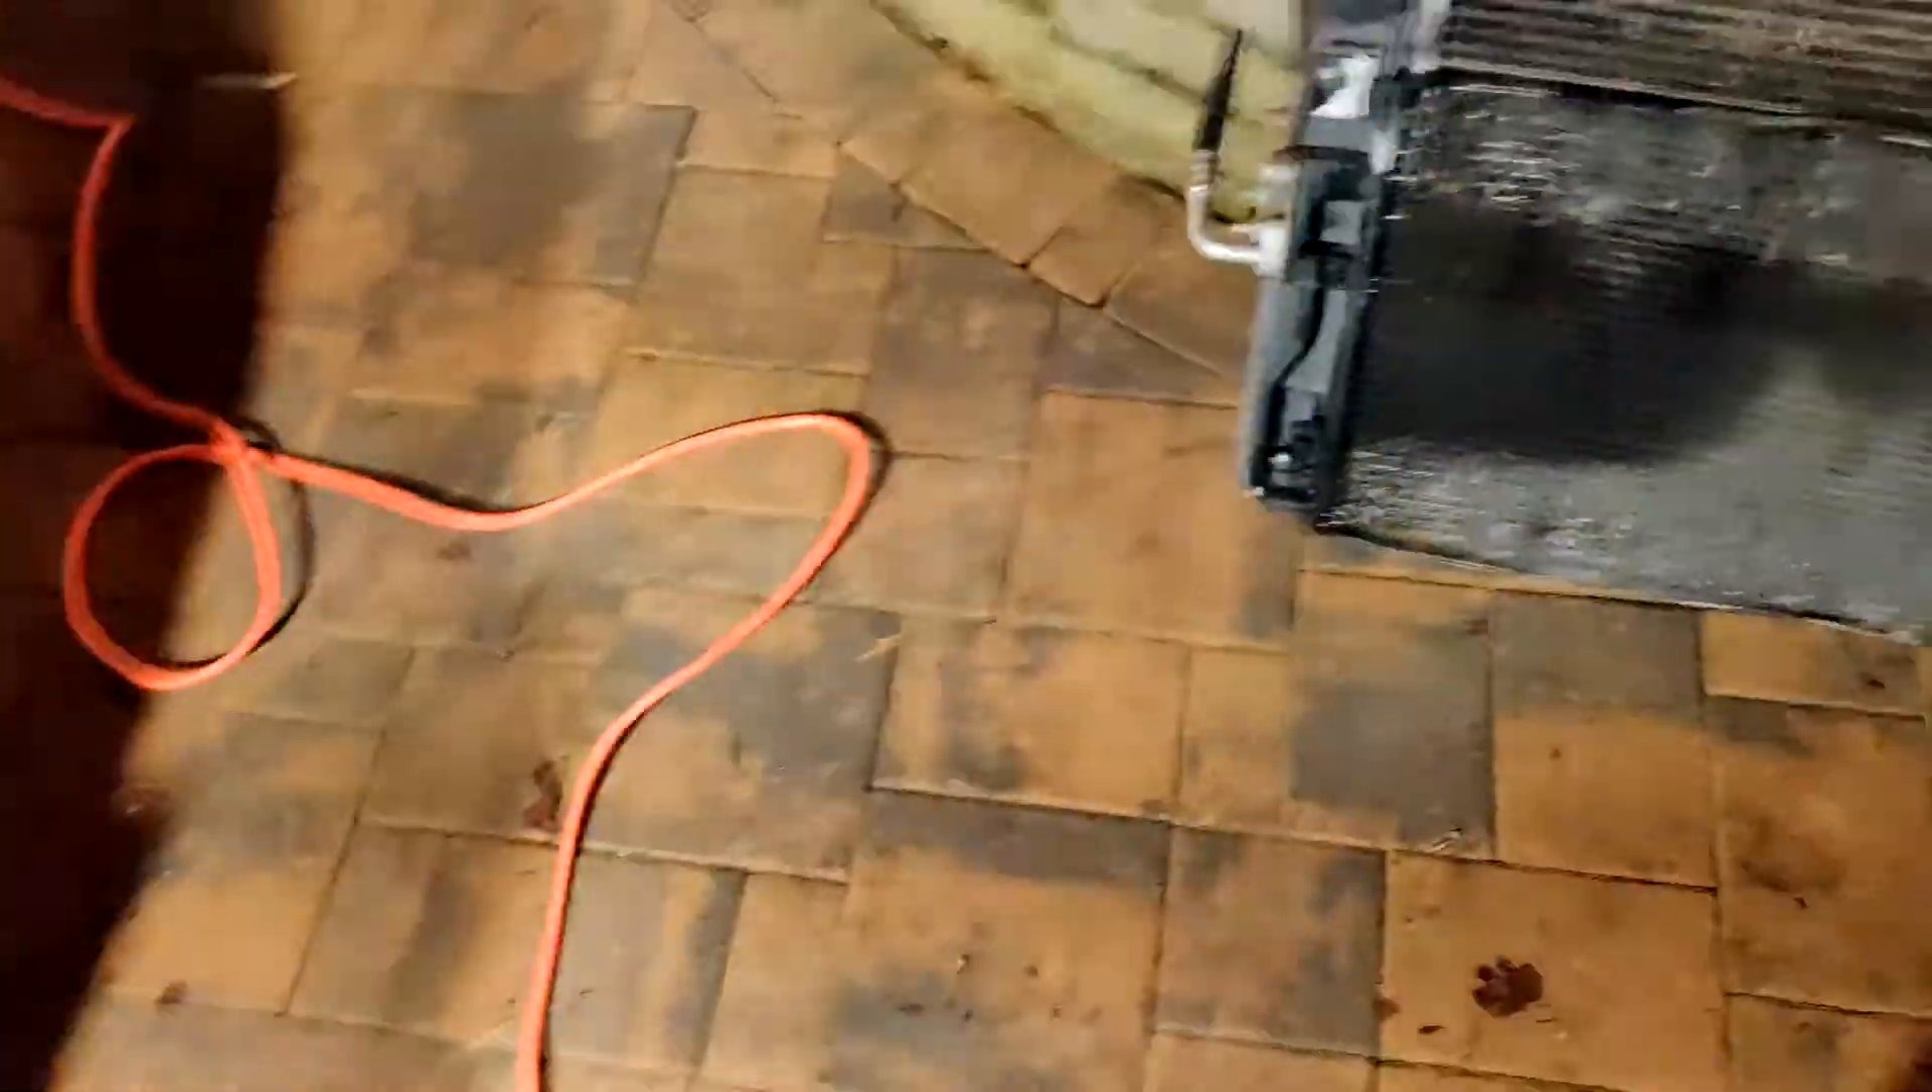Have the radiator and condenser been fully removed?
Yes.